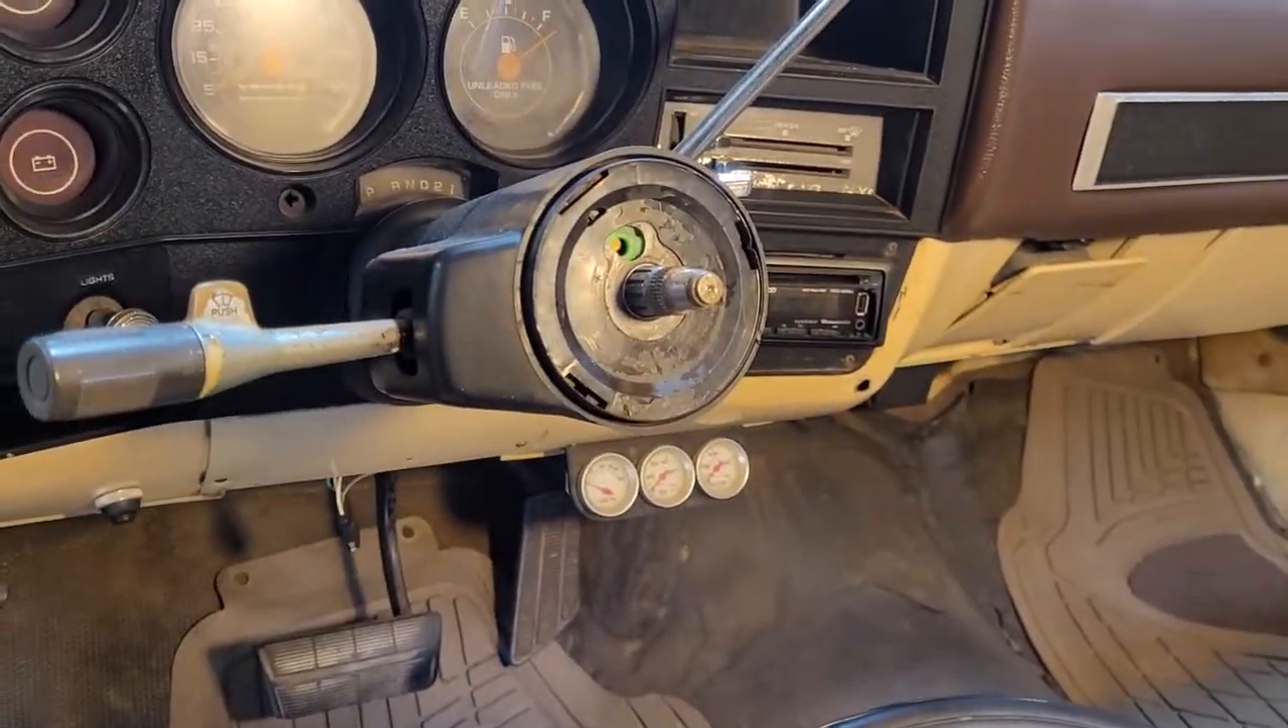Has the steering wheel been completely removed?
Yes.